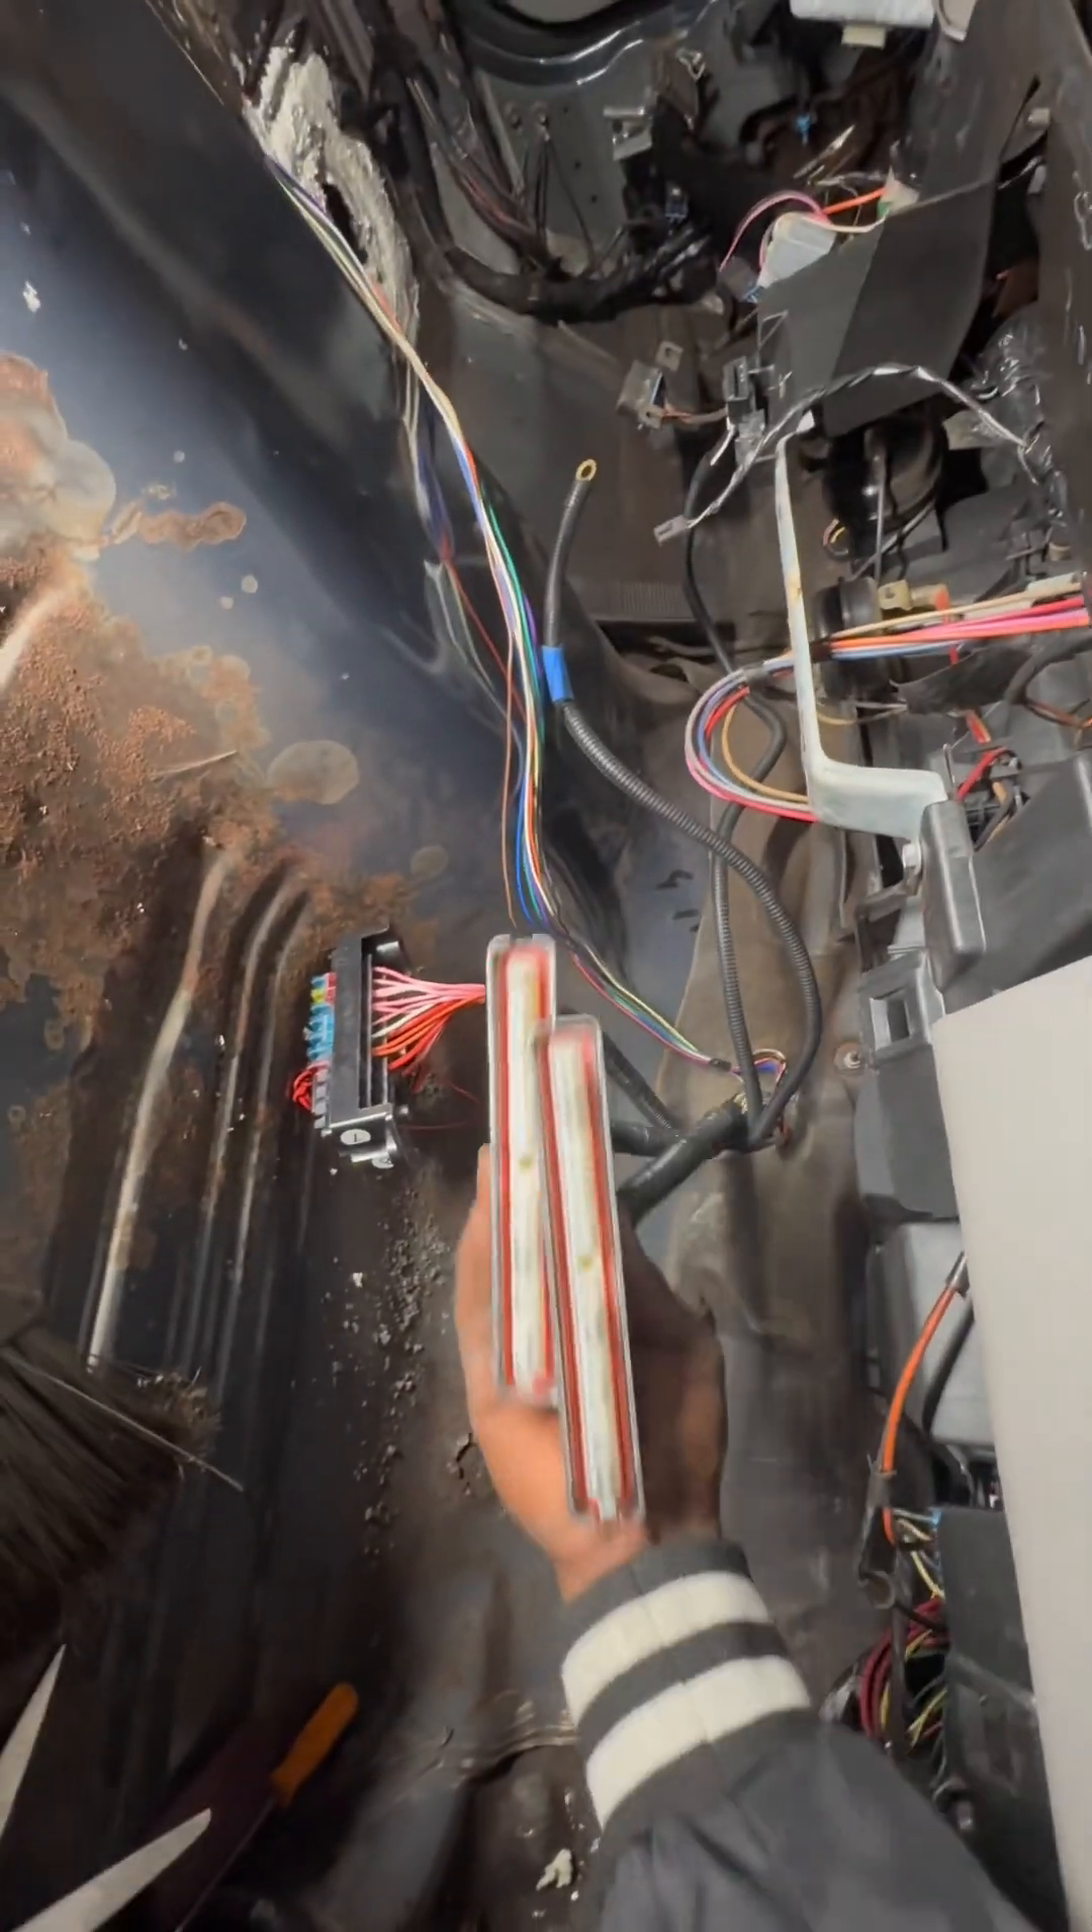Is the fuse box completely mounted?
No.